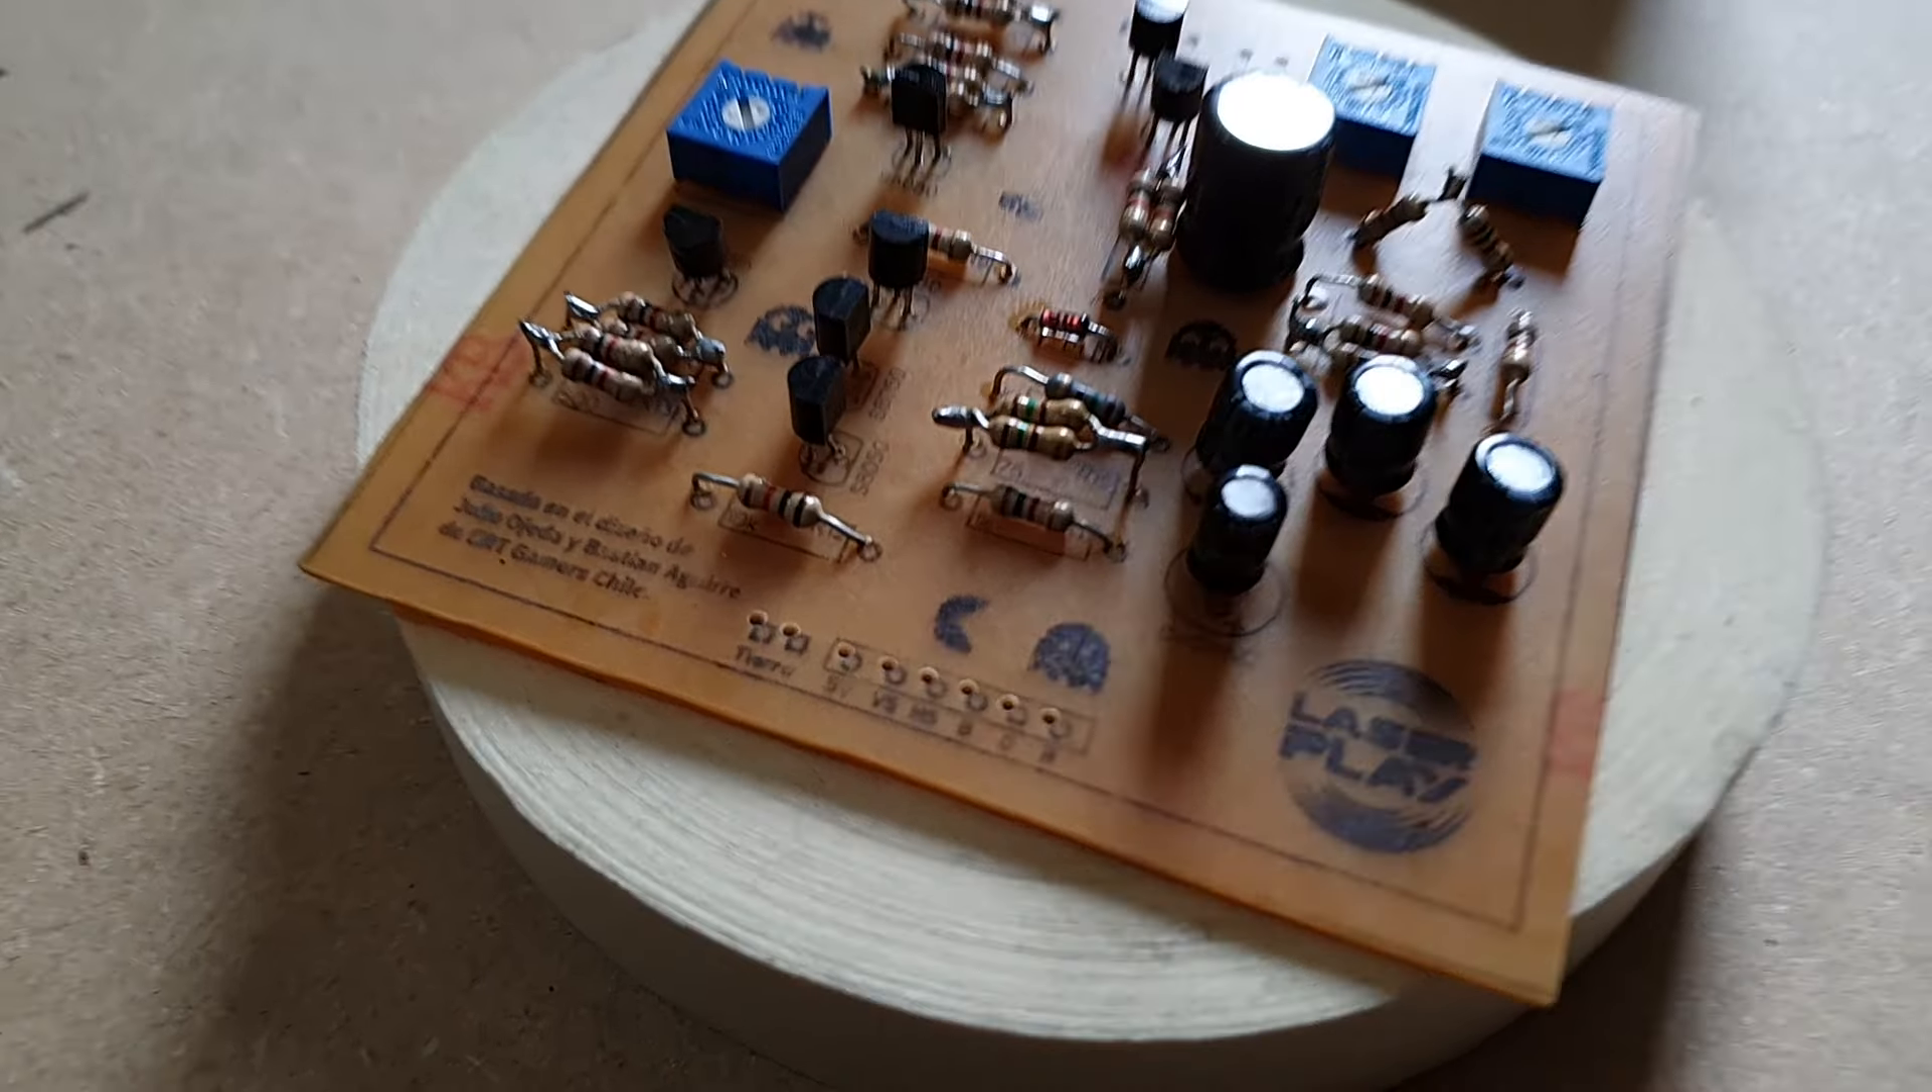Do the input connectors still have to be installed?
Yes.